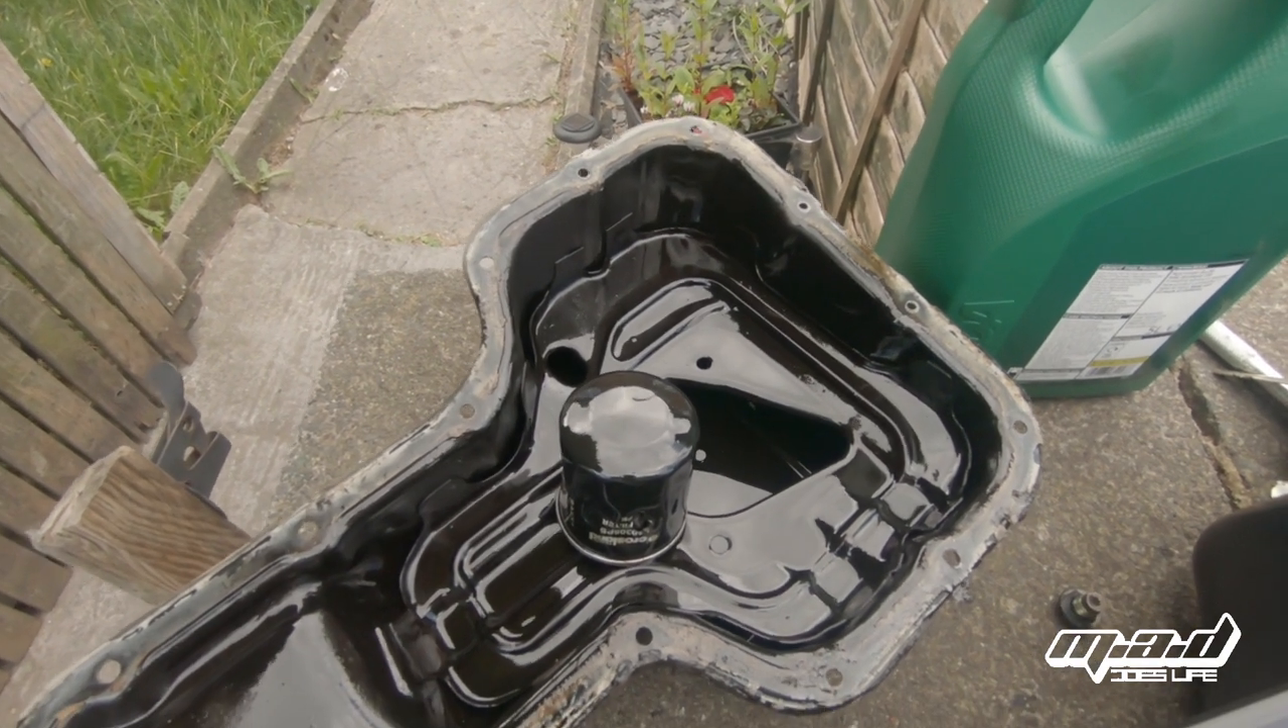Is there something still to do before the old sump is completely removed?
No.